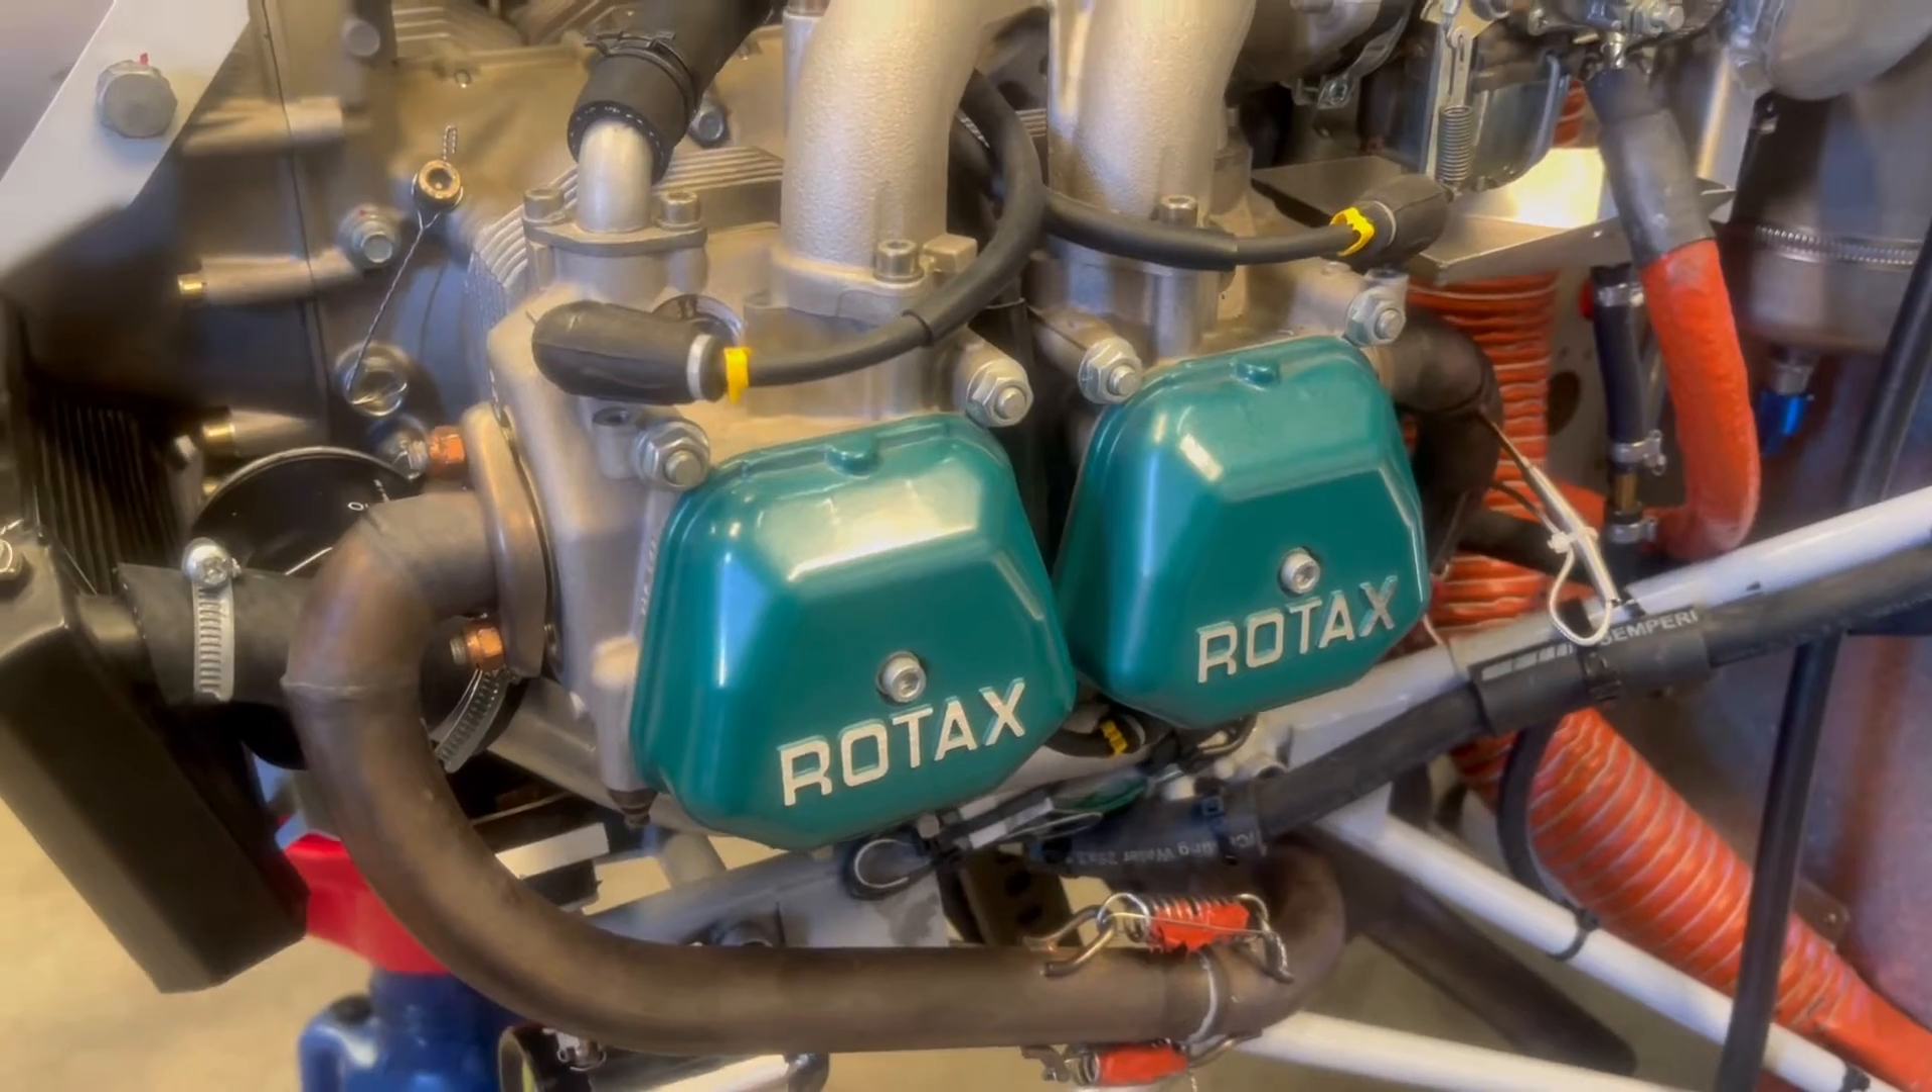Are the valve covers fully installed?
Yes.